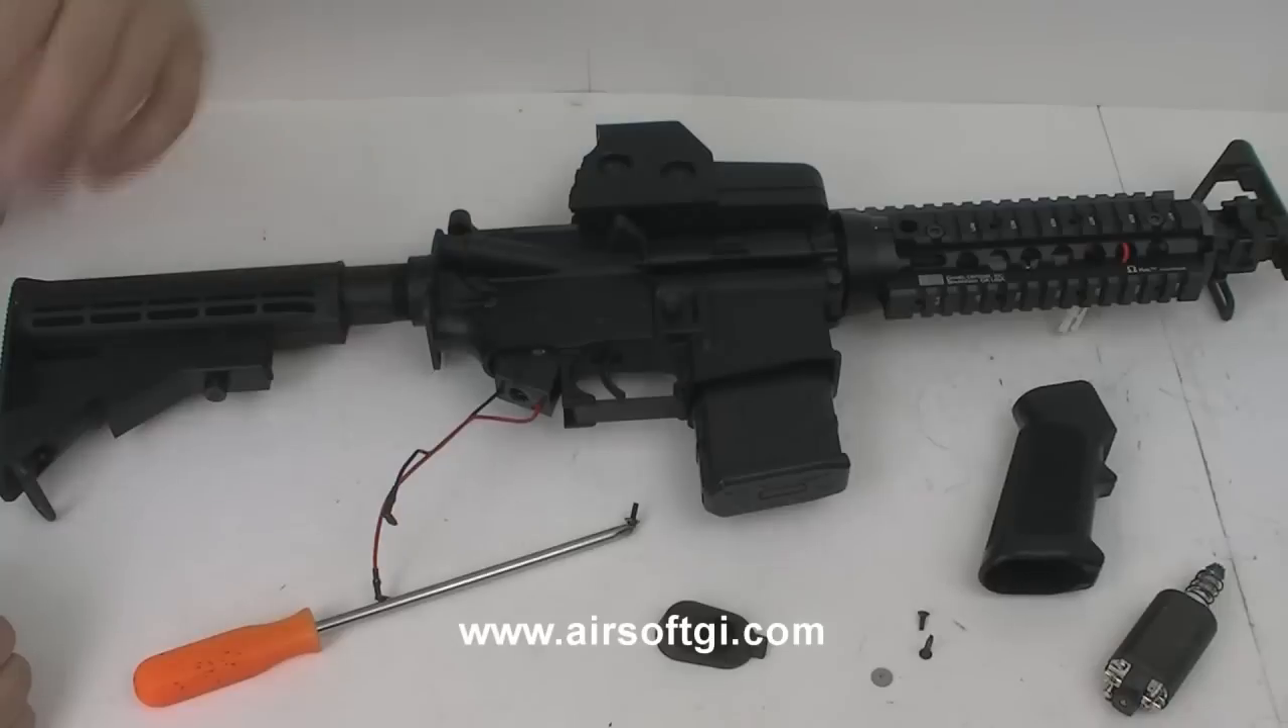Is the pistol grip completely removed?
Yes.